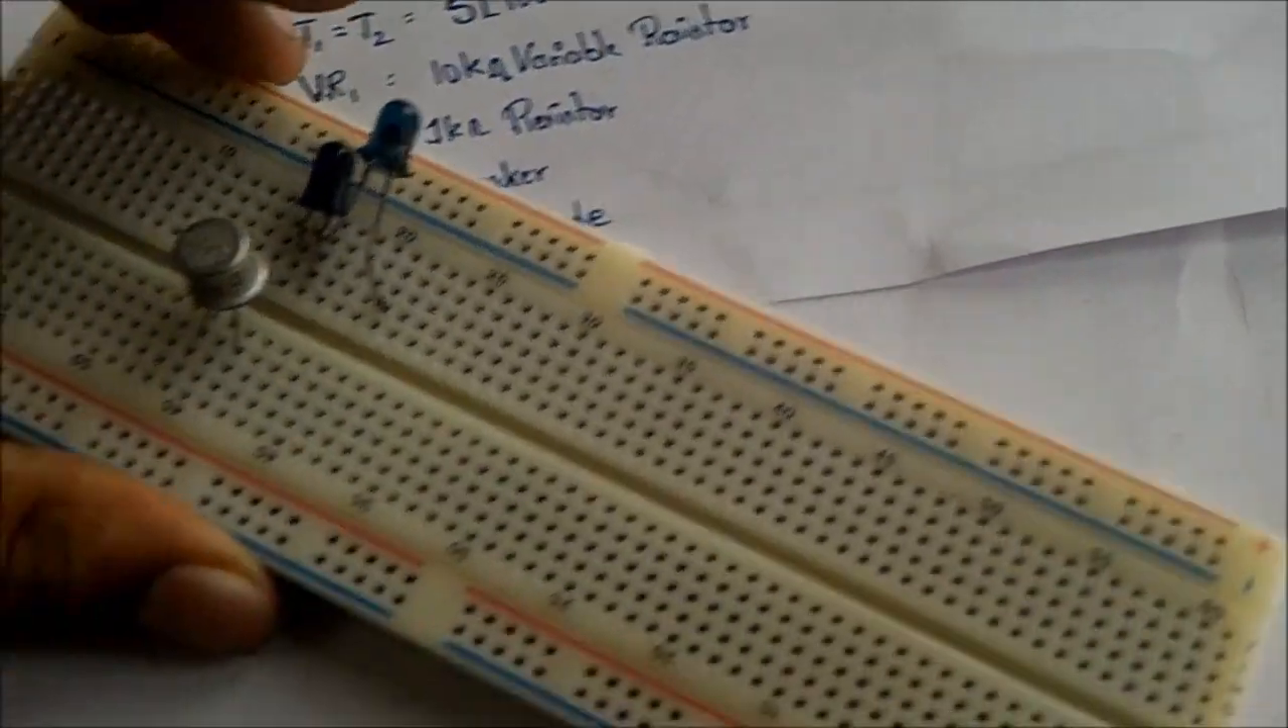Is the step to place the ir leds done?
Yes.